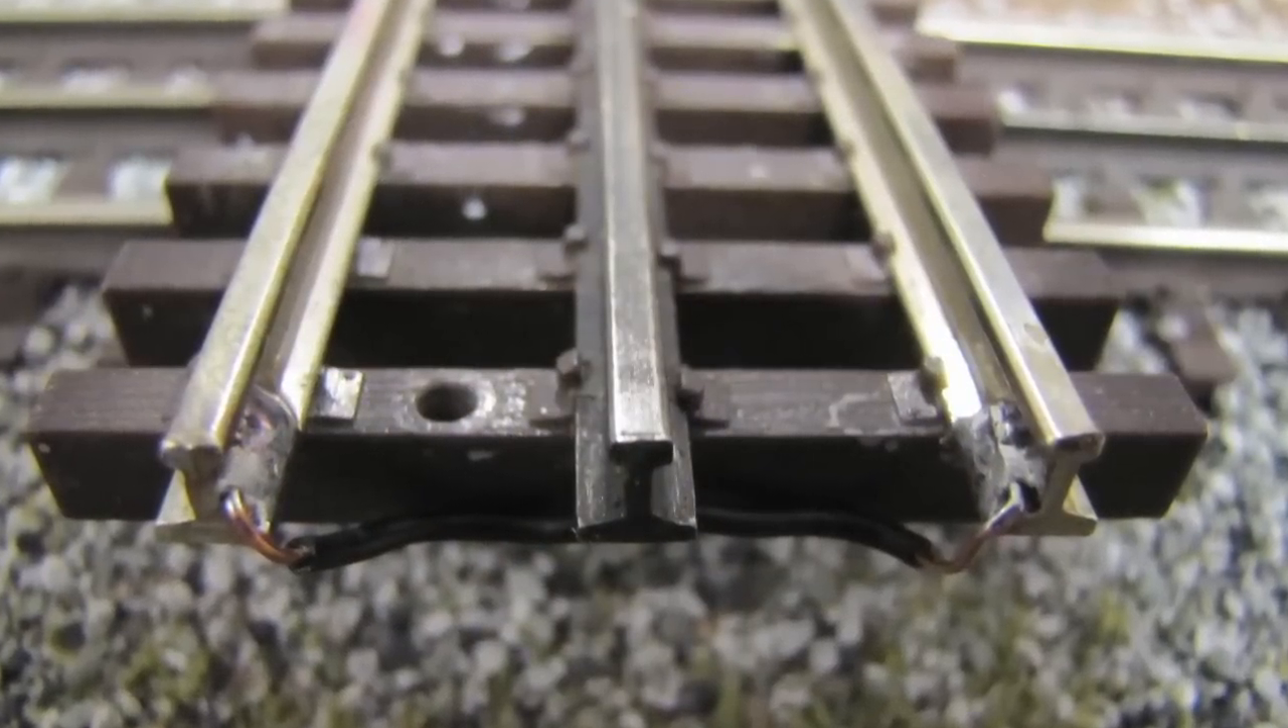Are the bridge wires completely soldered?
Yes.